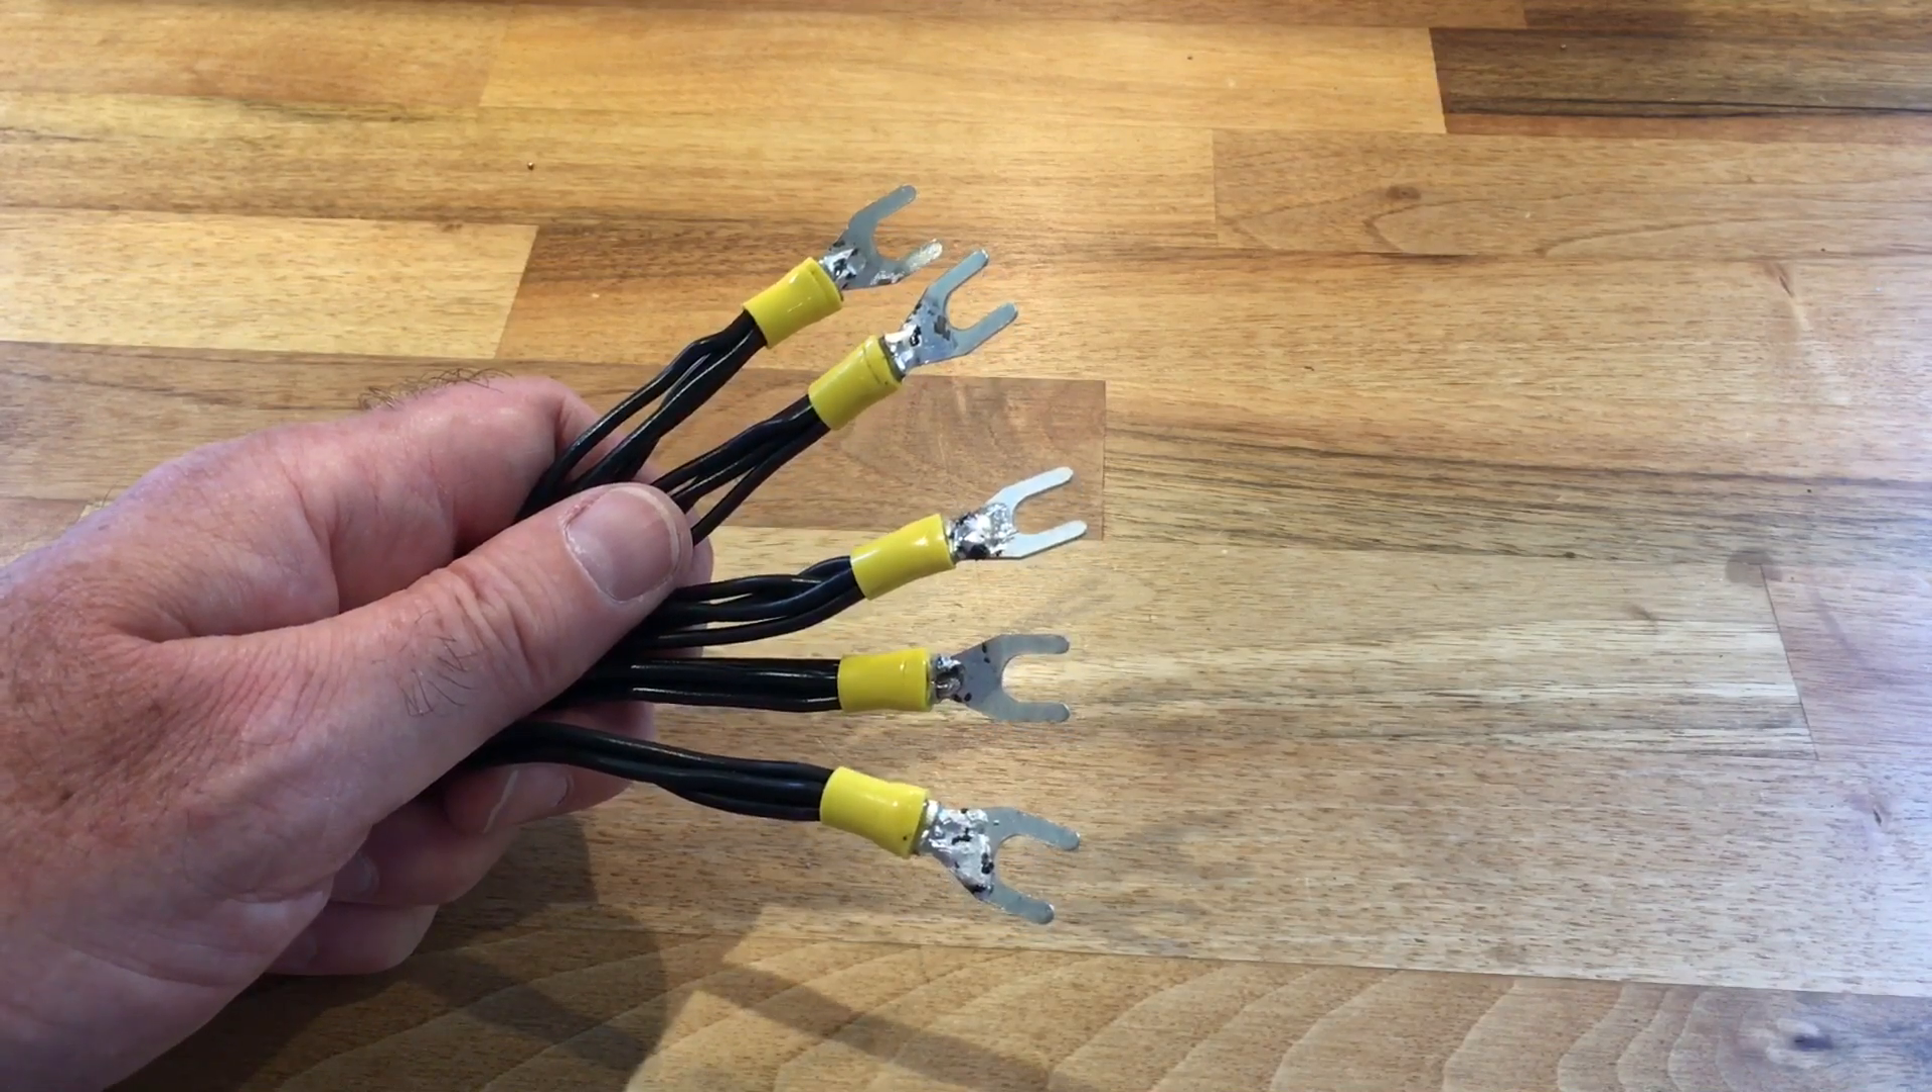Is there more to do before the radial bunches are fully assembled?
No.